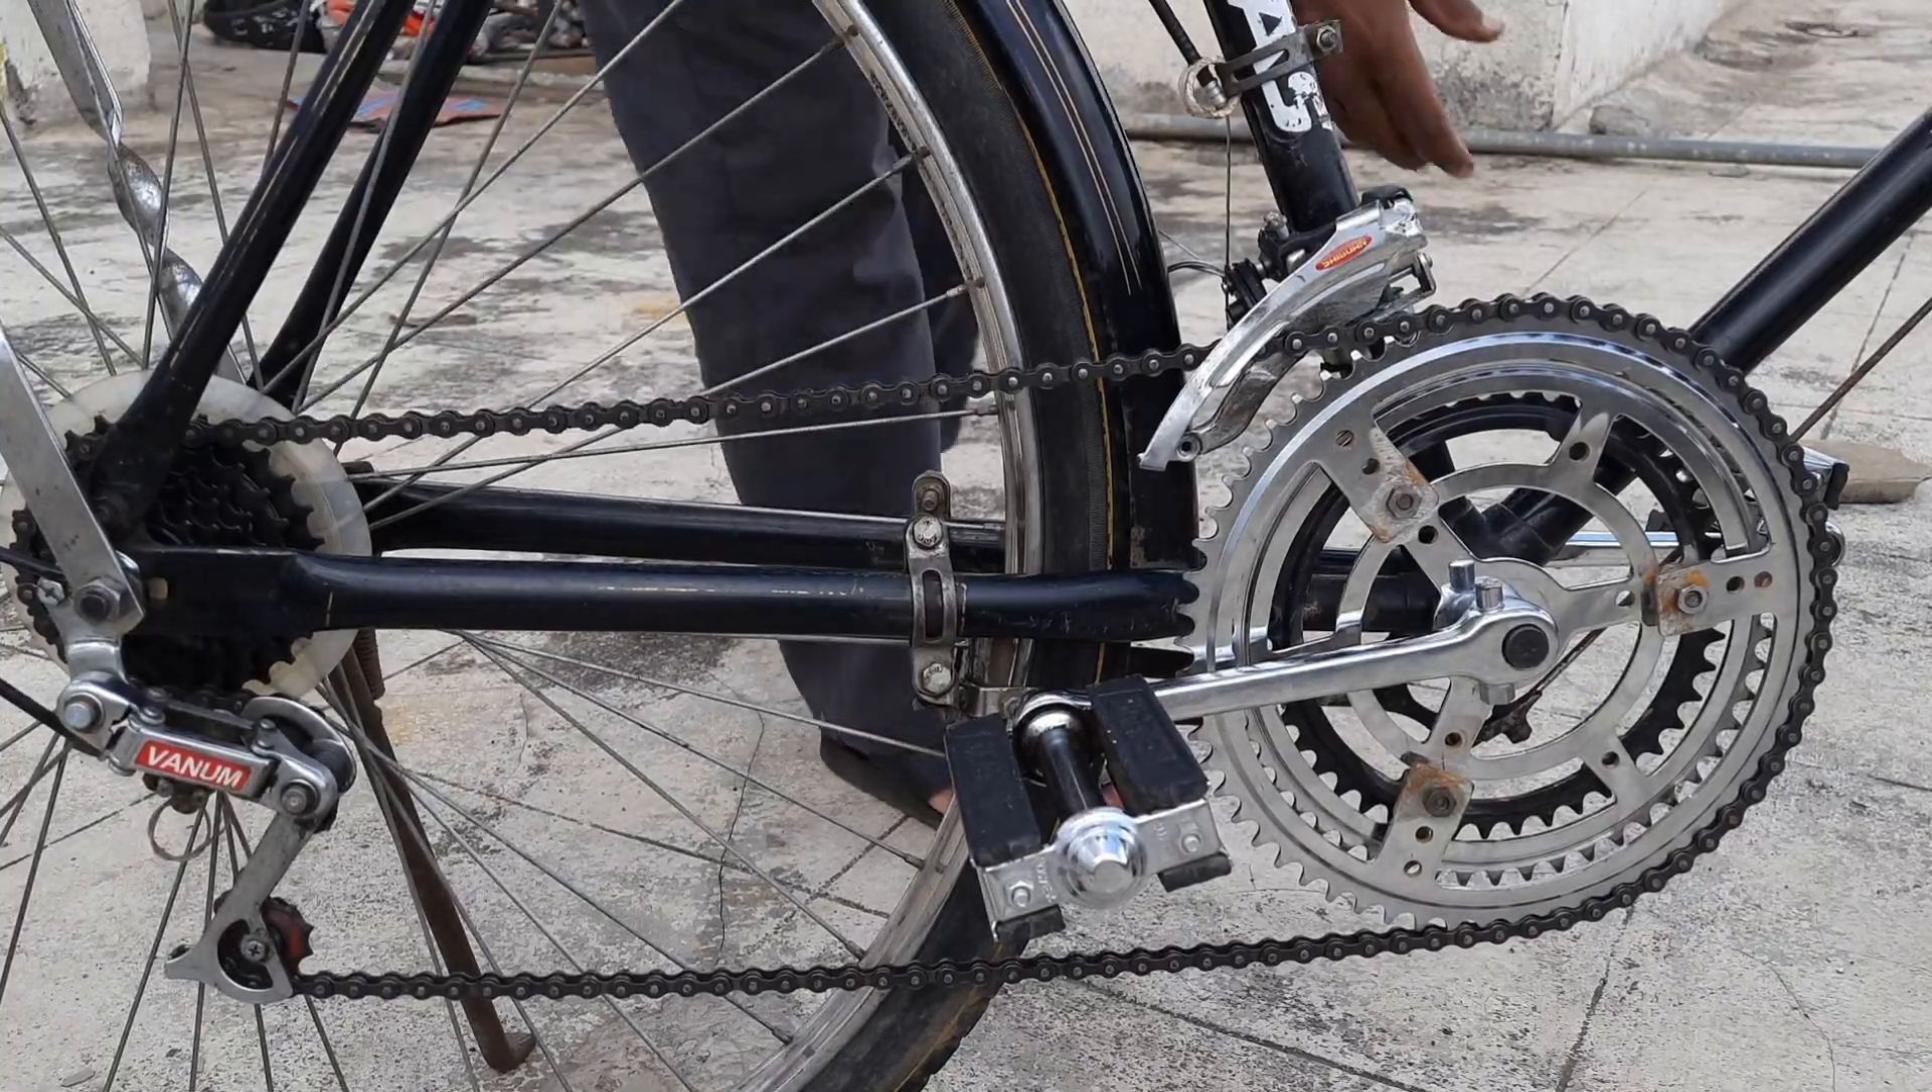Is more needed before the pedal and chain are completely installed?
No.